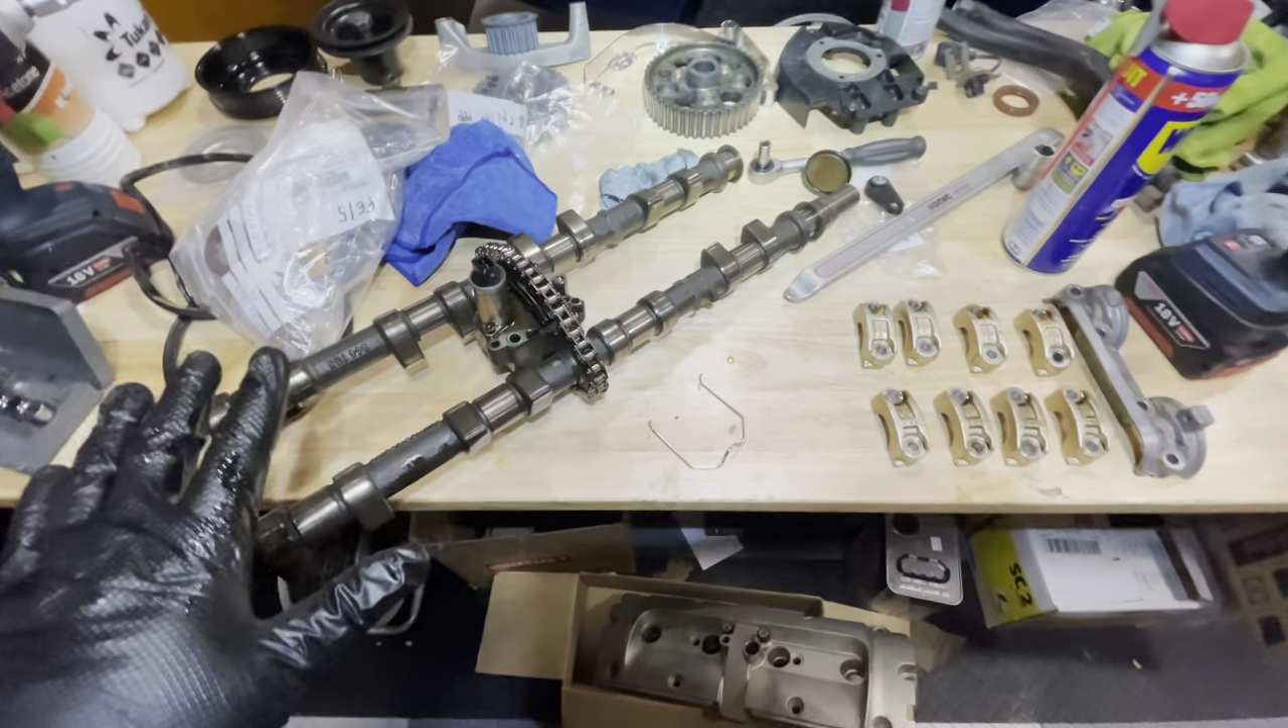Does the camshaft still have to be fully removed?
No.